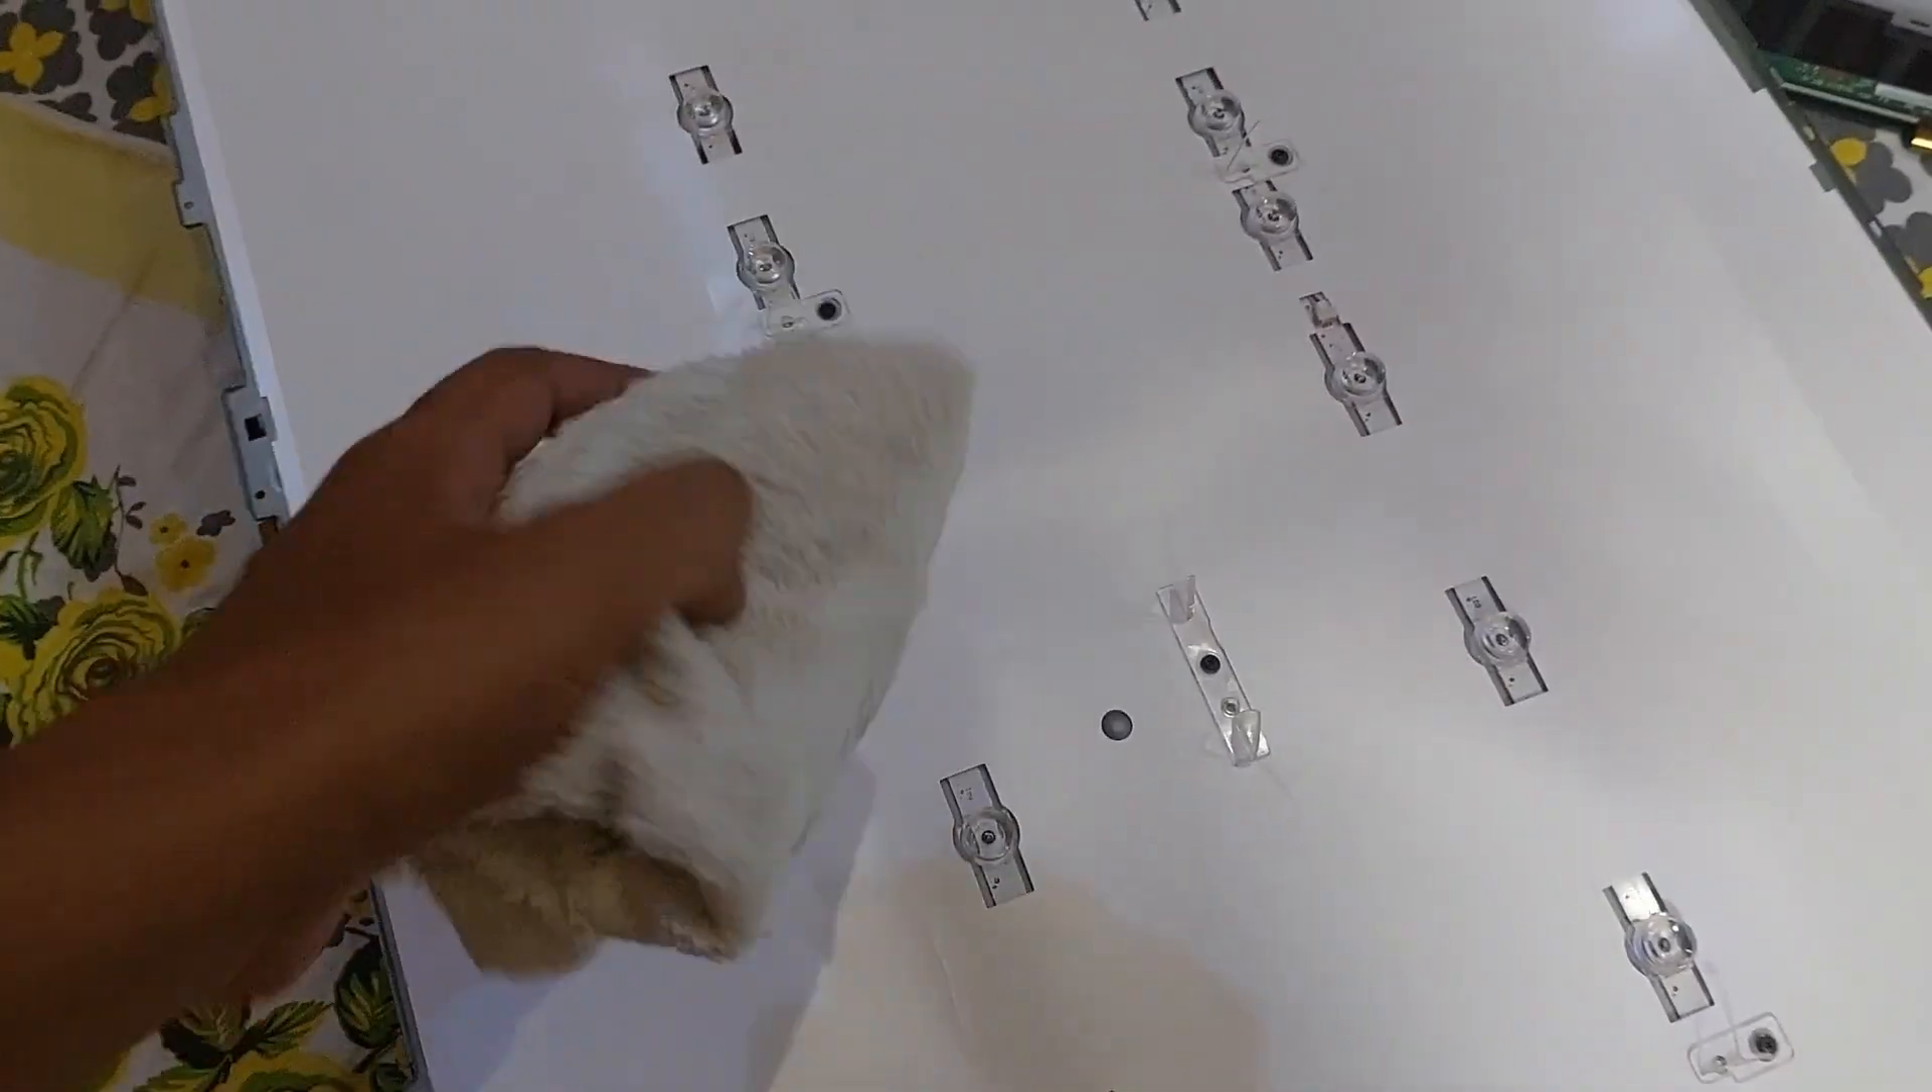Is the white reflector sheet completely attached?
Yes.